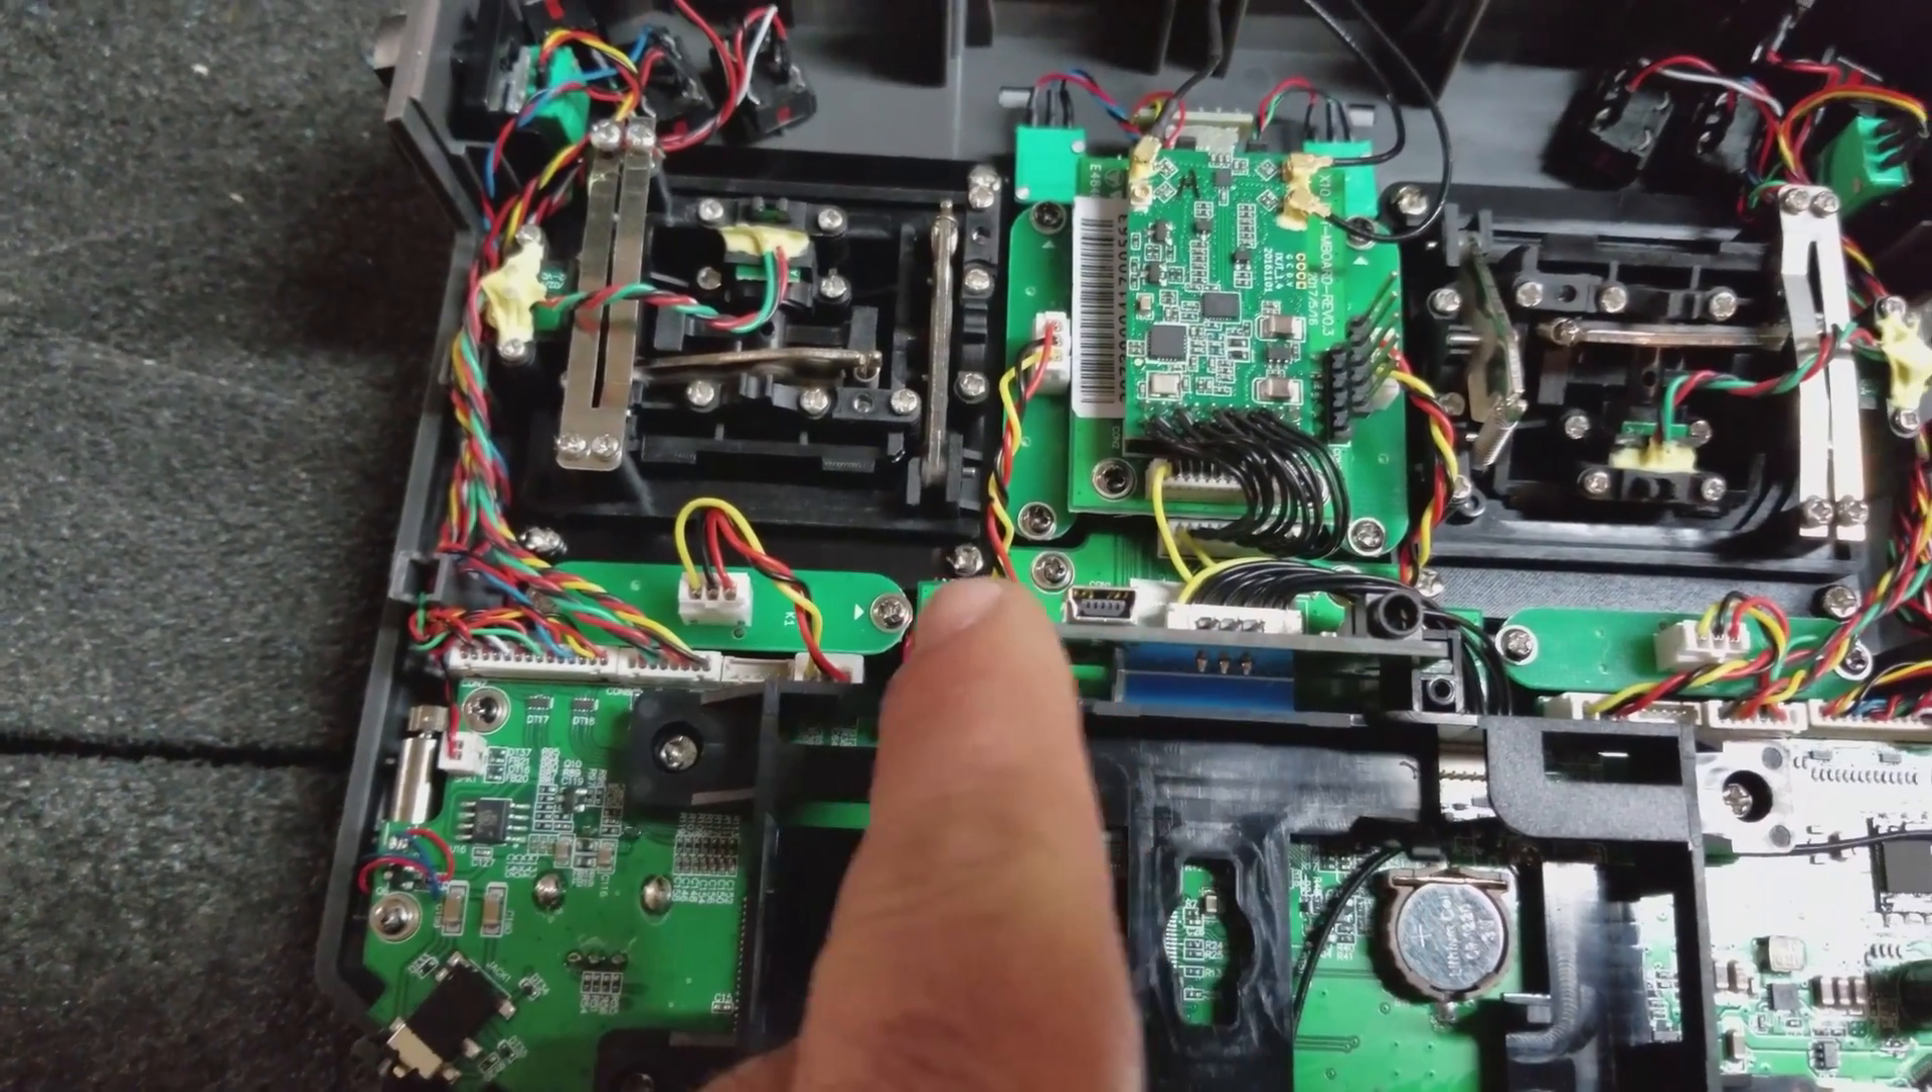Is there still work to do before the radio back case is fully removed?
No.